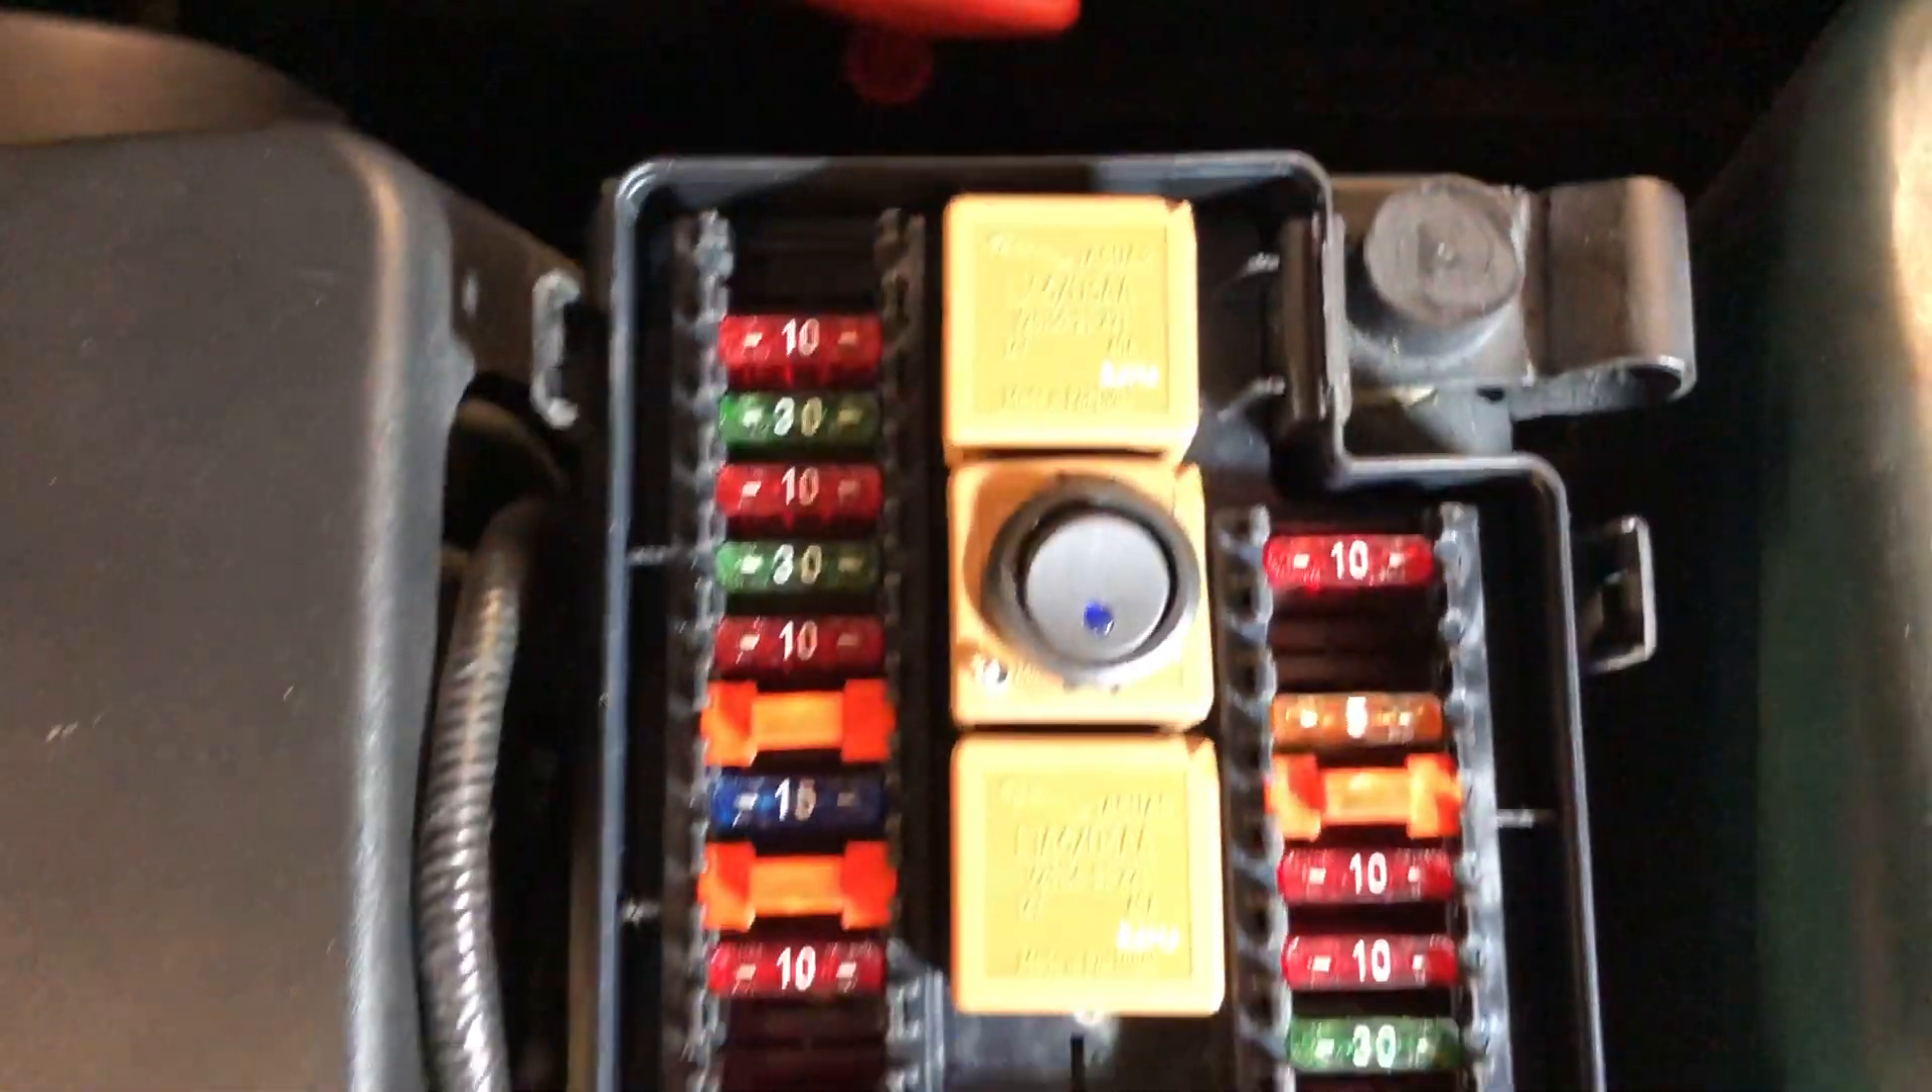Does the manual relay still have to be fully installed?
No.